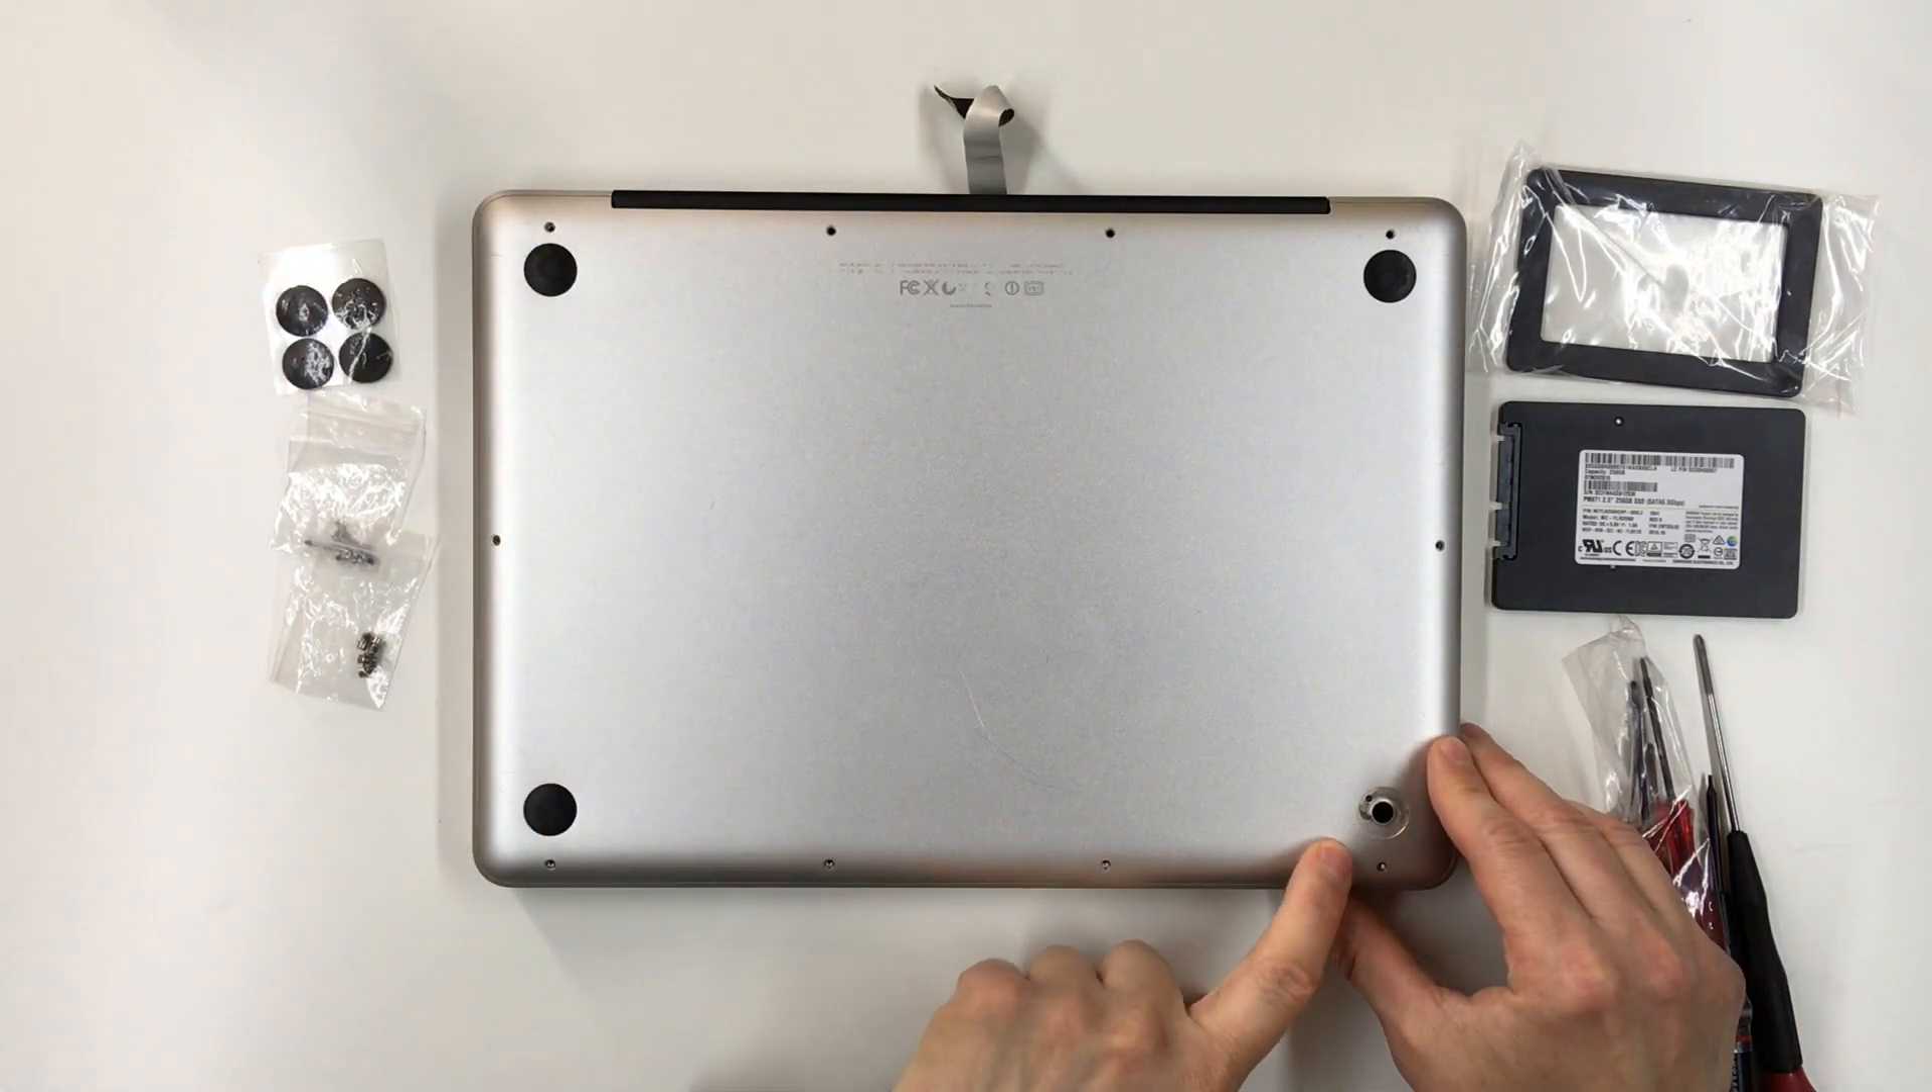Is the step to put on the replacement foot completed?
No.